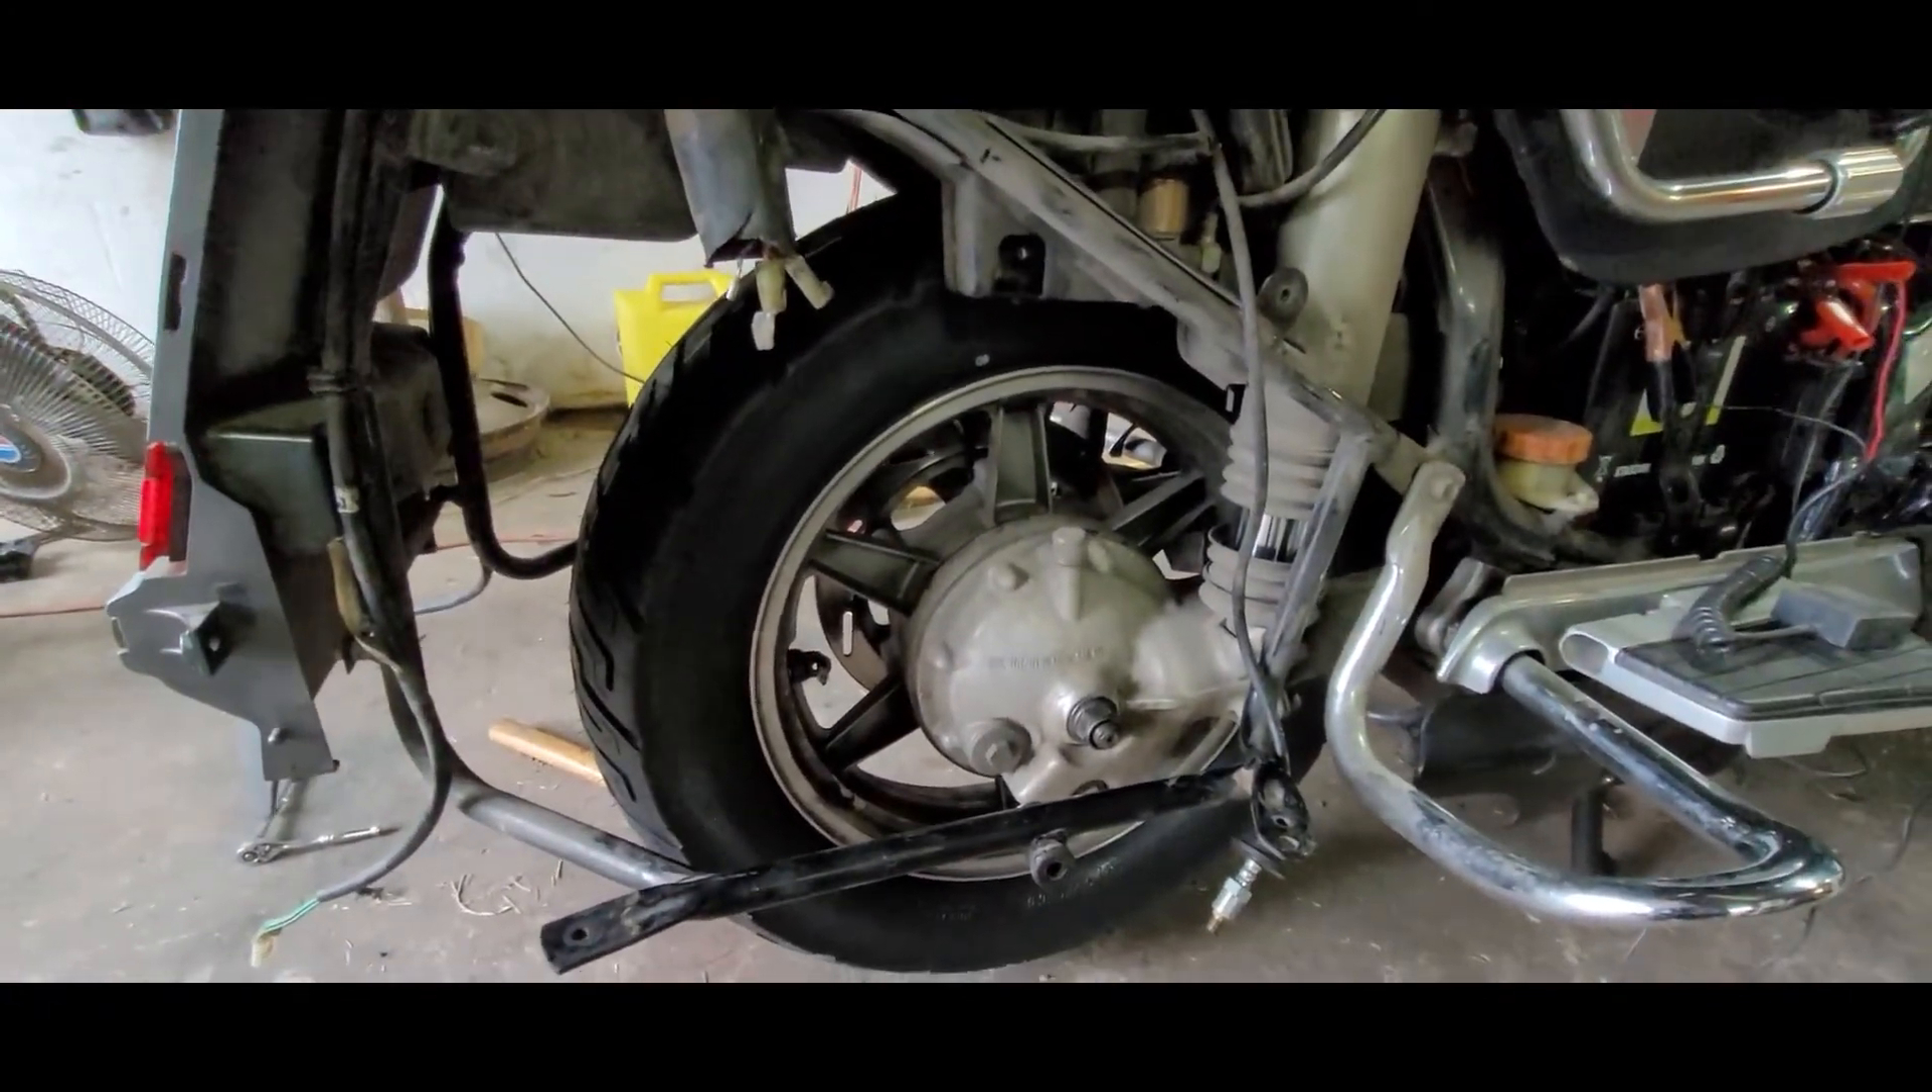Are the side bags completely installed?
No.